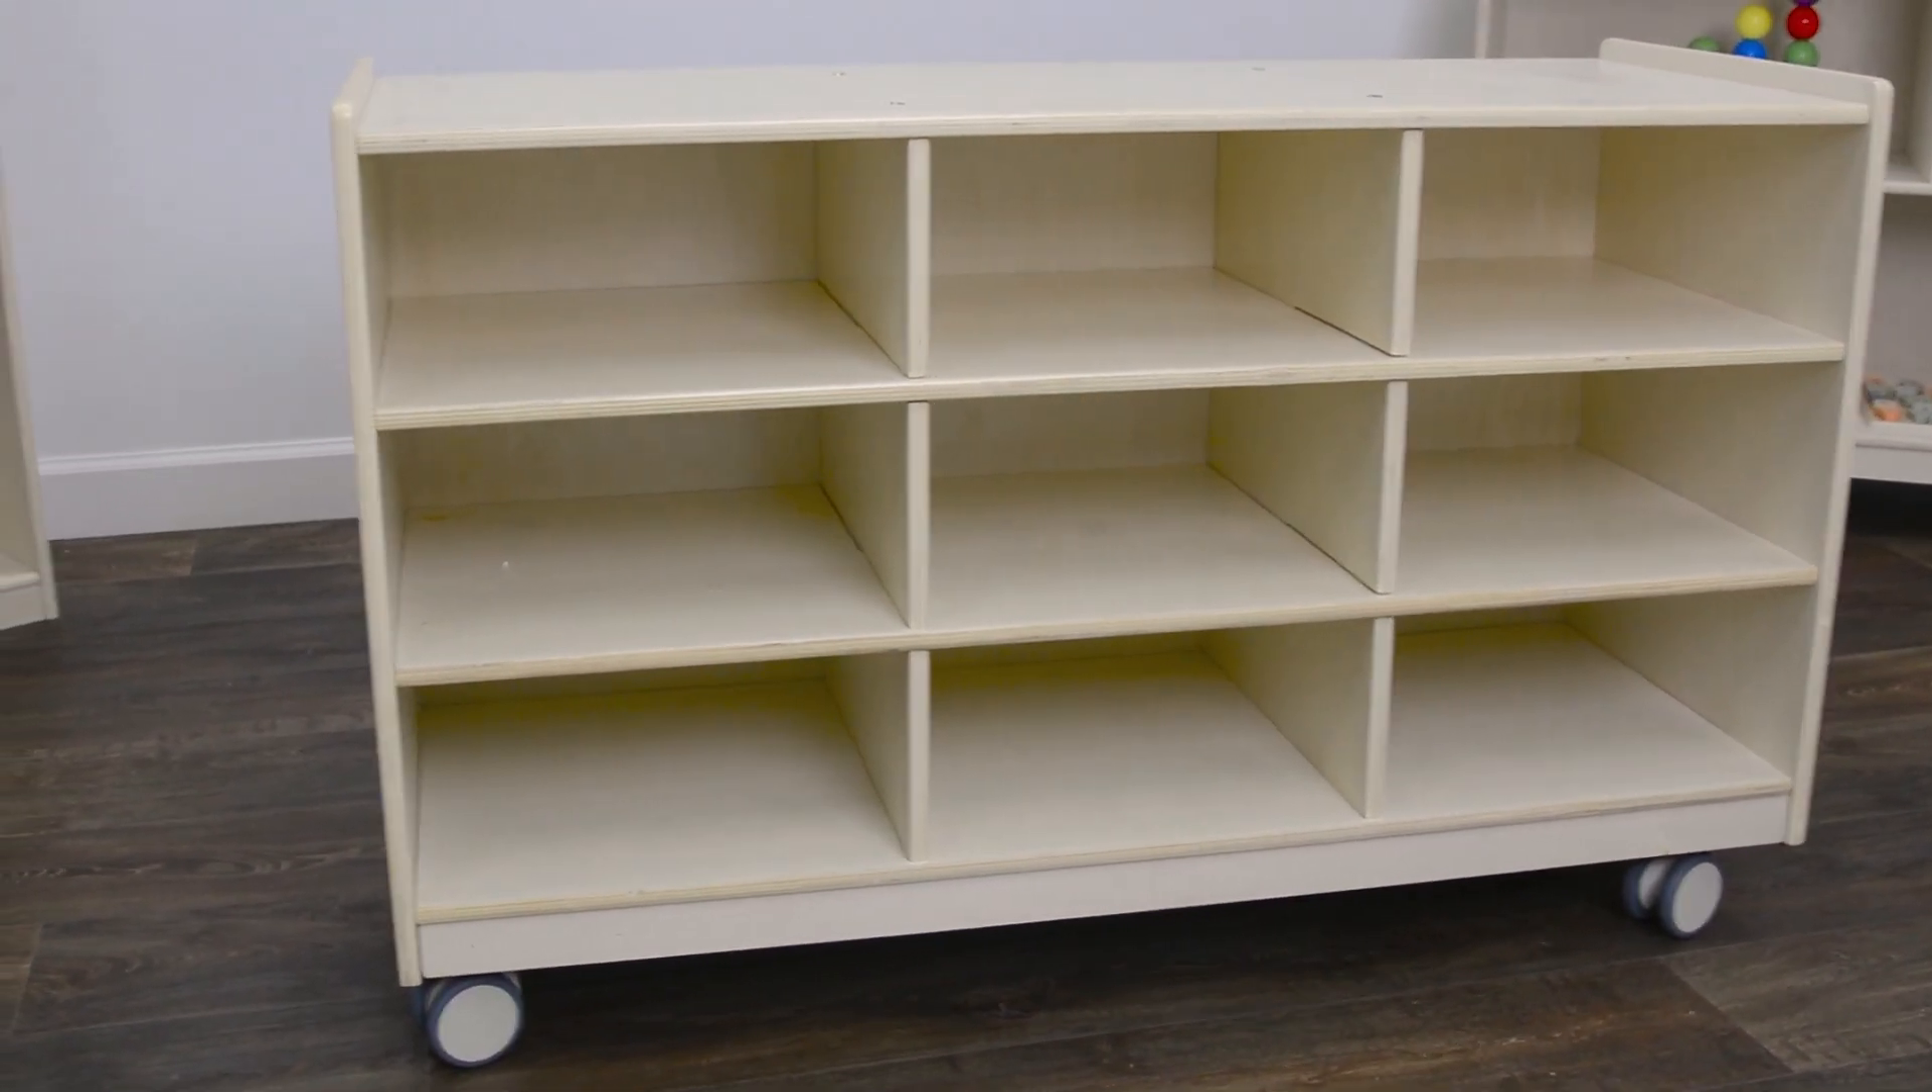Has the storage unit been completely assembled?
Yes.